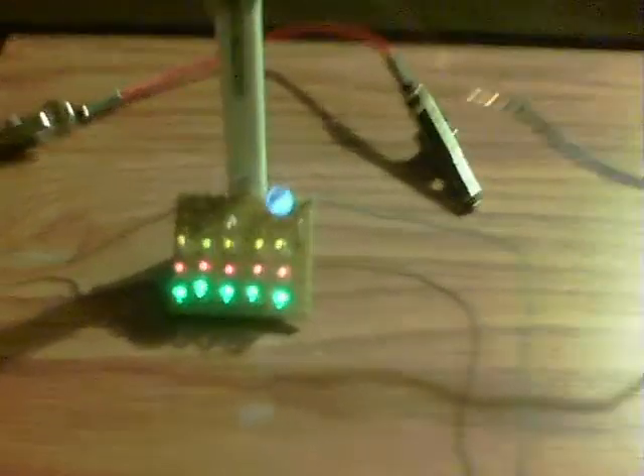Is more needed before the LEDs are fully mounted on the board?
No.